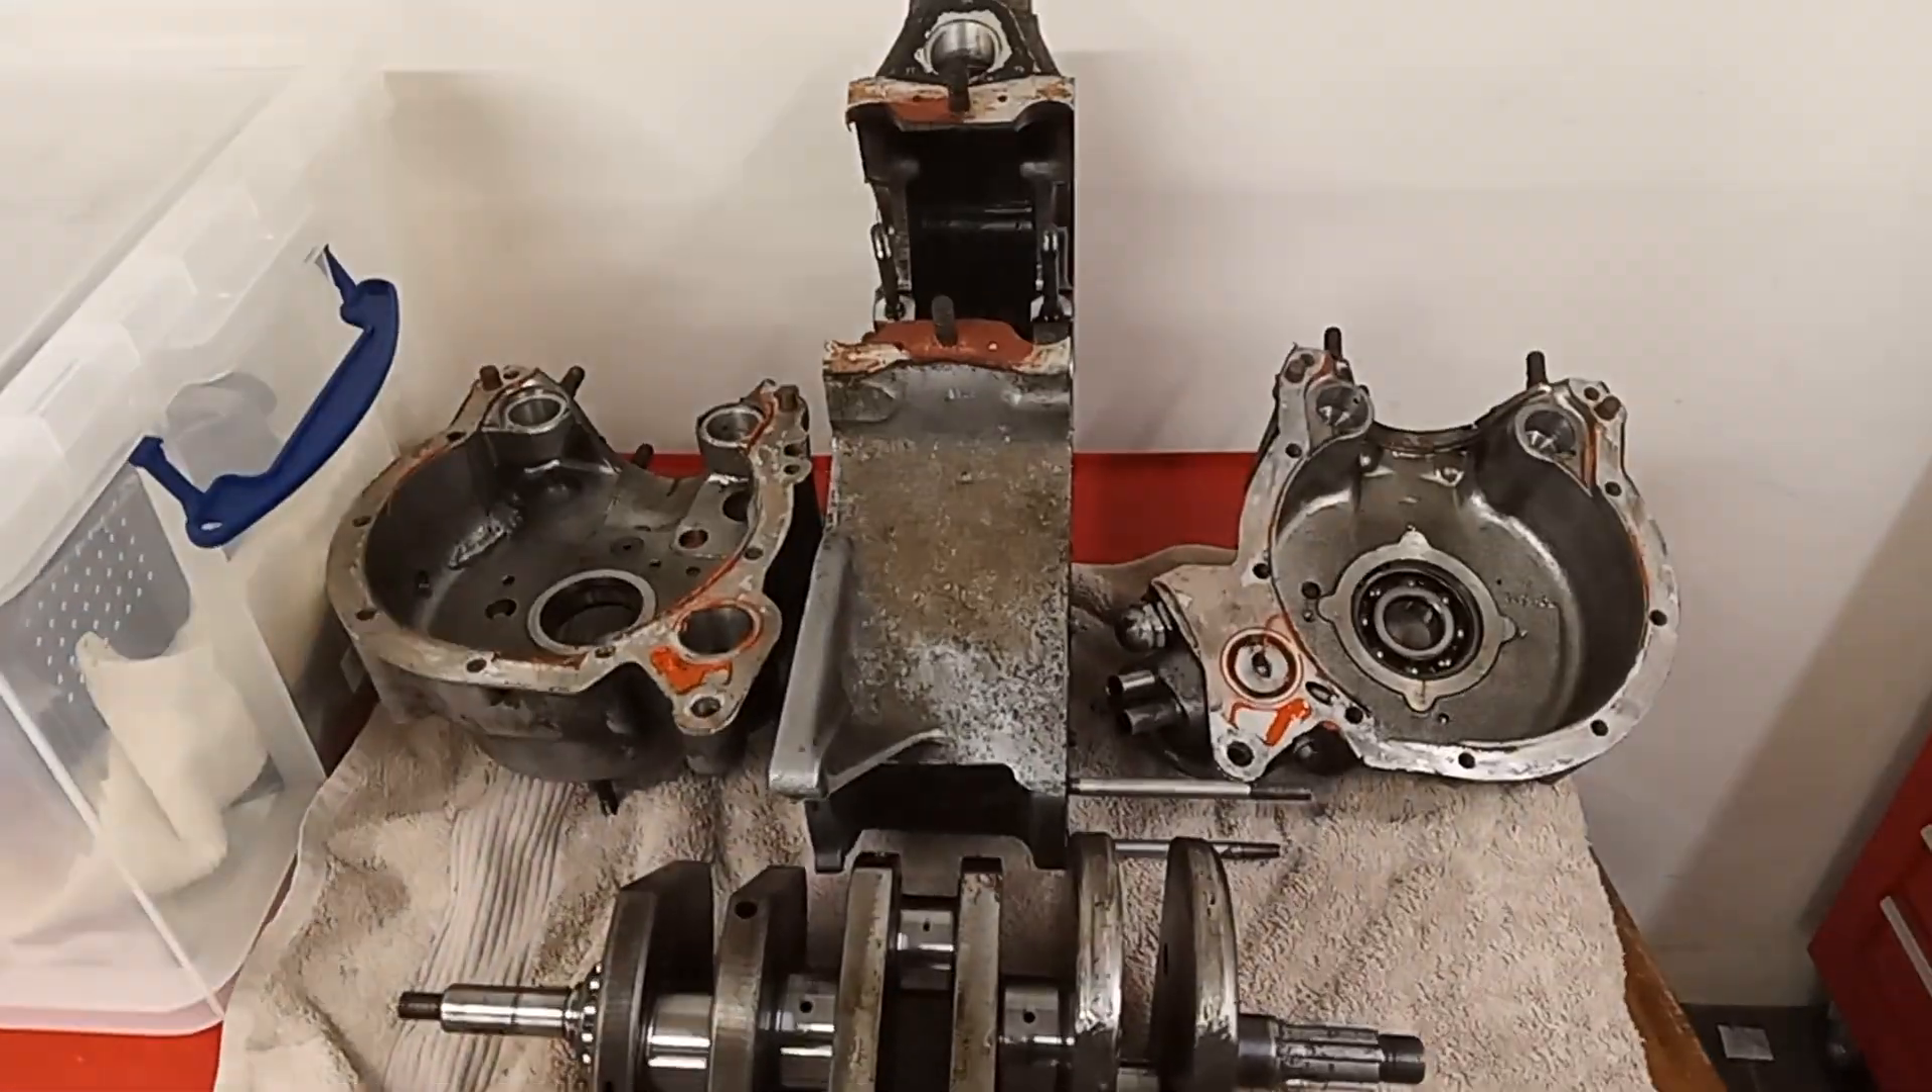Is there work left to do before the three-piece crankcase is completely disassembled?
No.